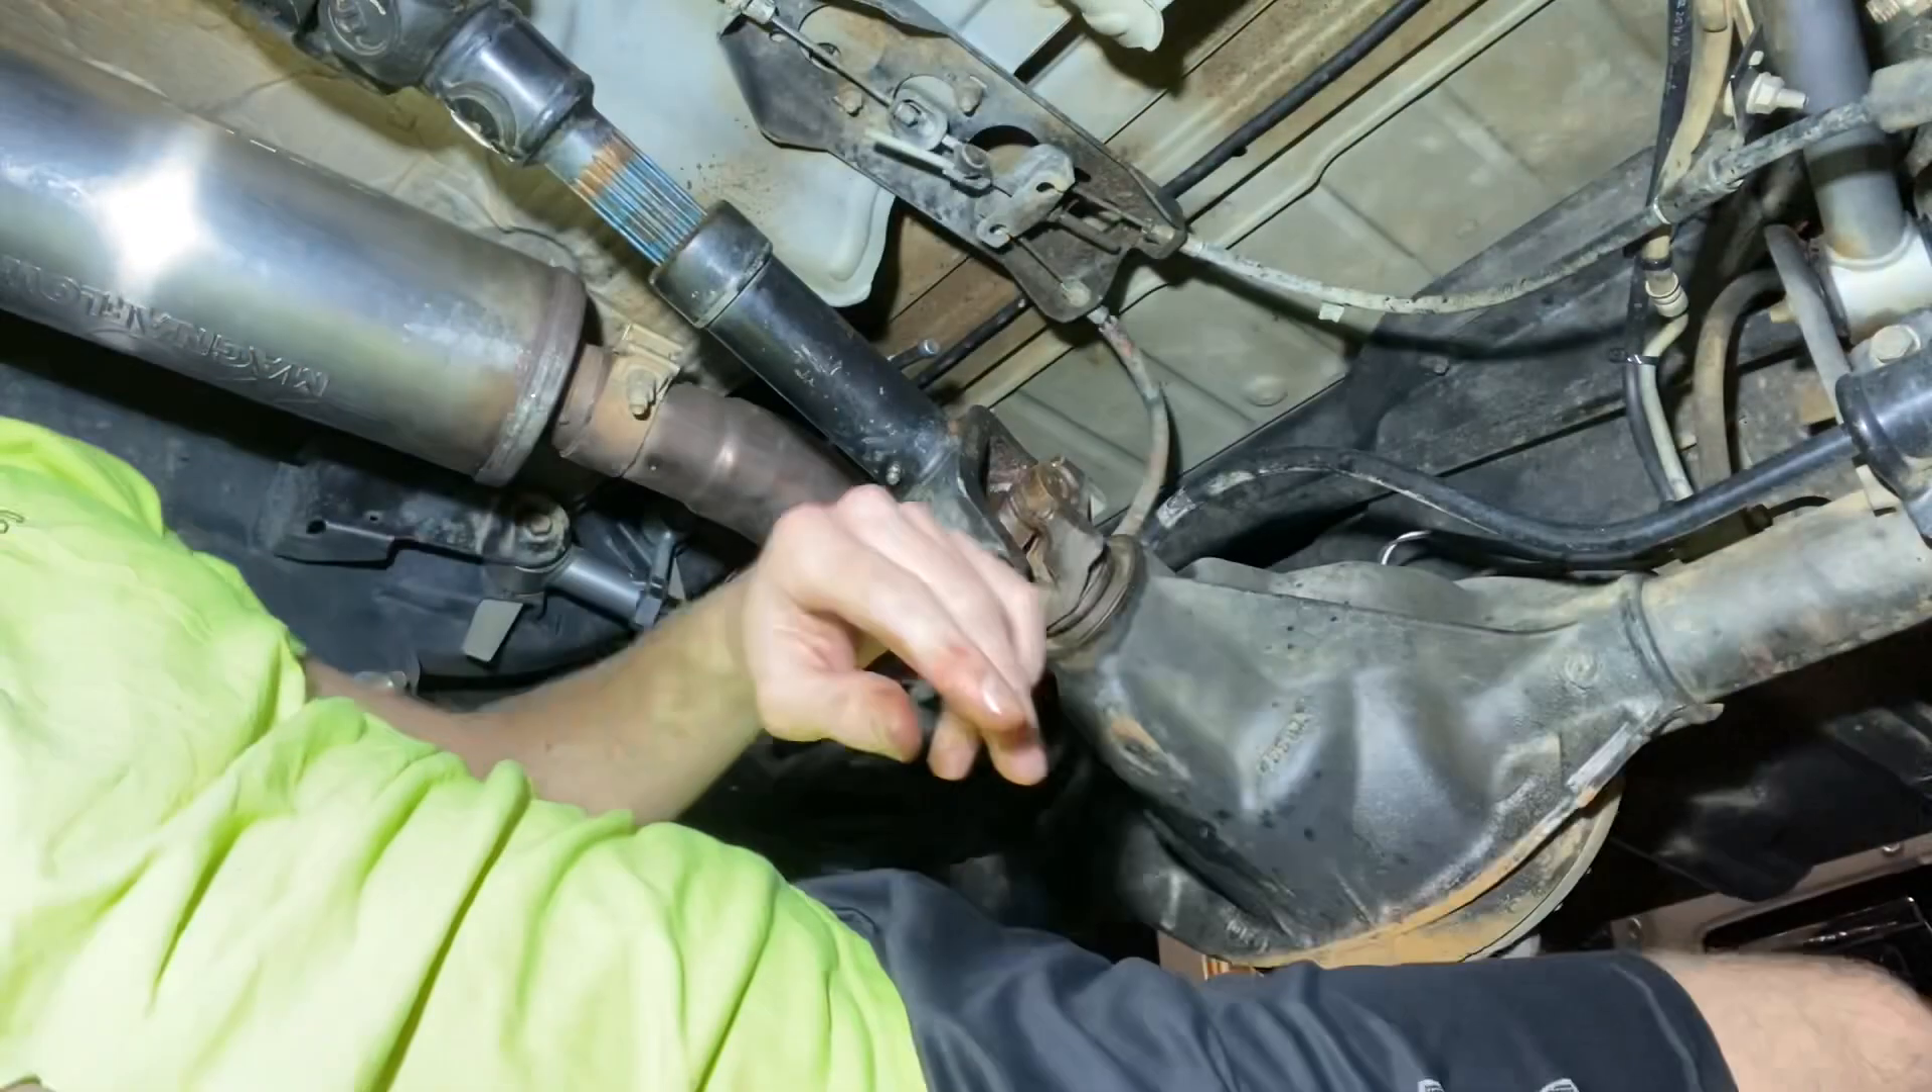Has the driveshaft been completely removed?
No.